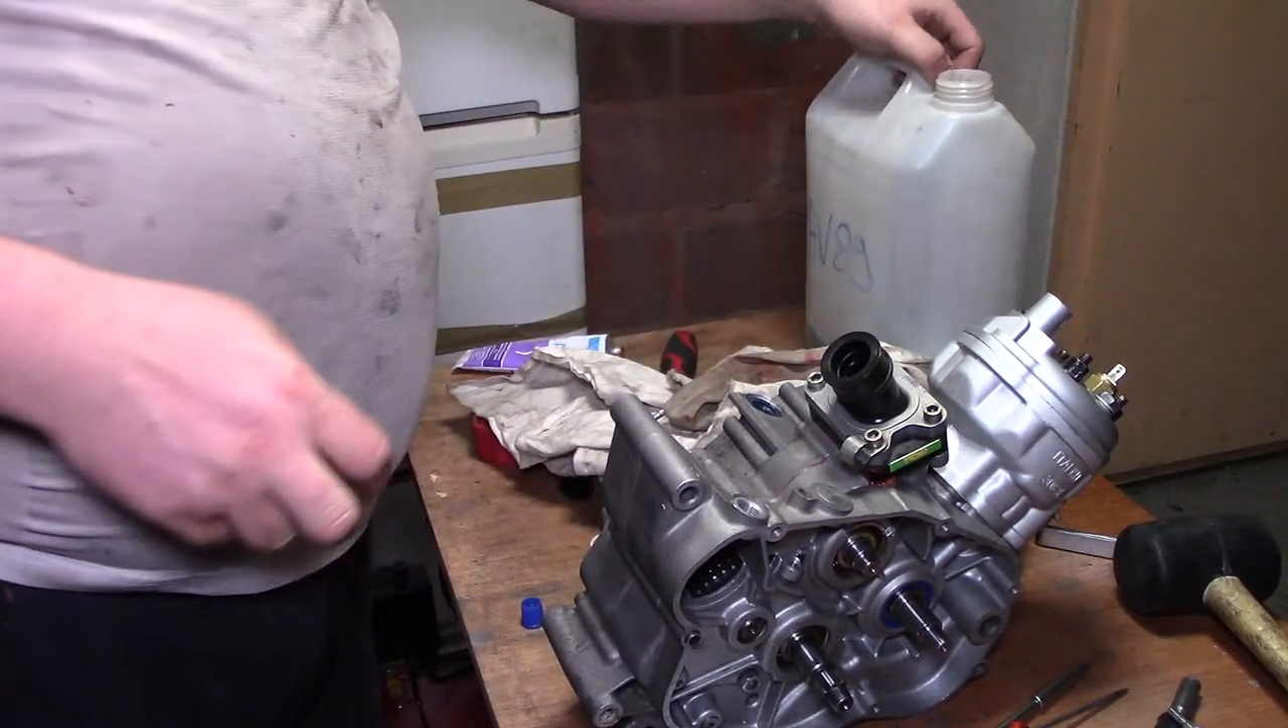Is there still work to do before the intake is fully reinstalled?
No.